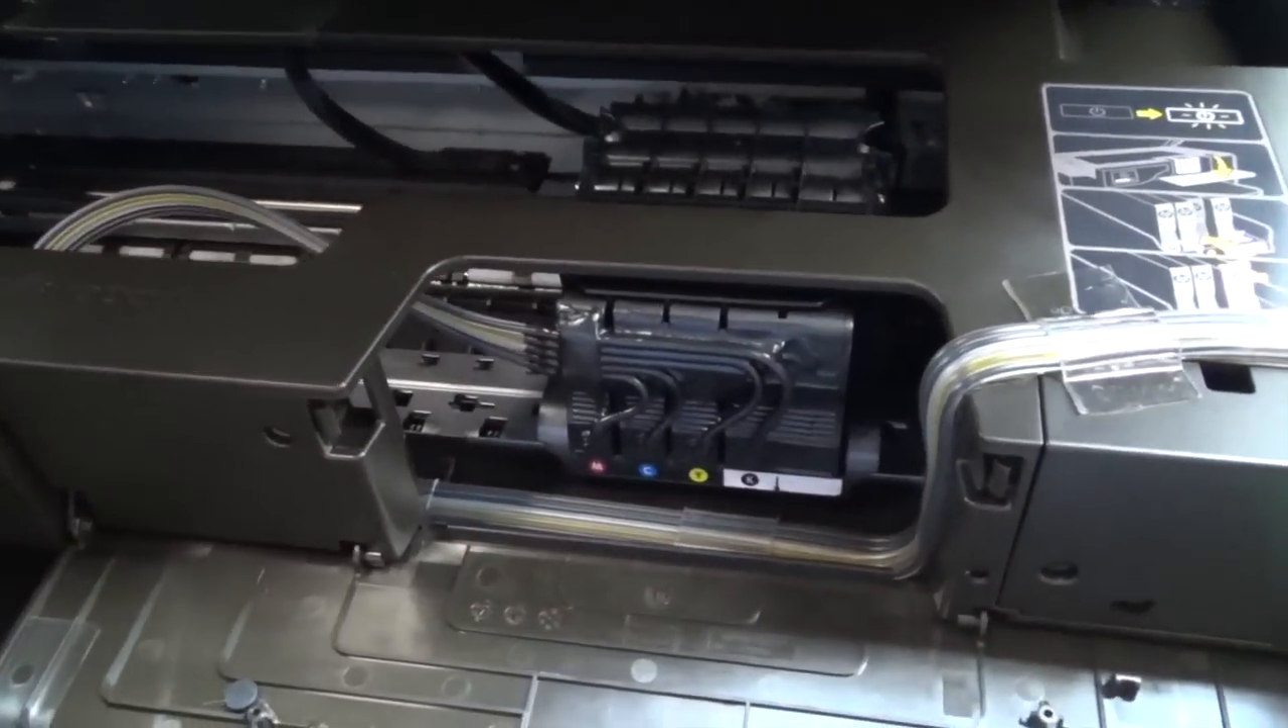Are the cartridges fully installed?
Yes.